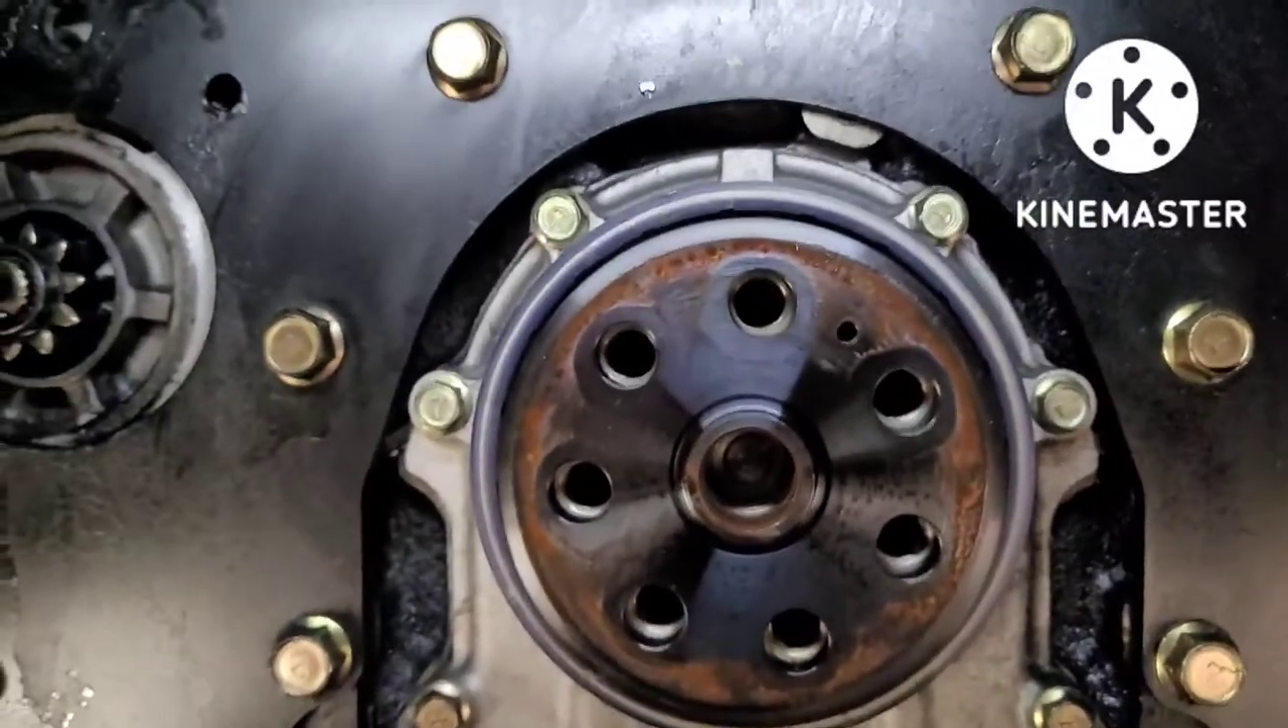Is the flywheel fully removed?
Yes.